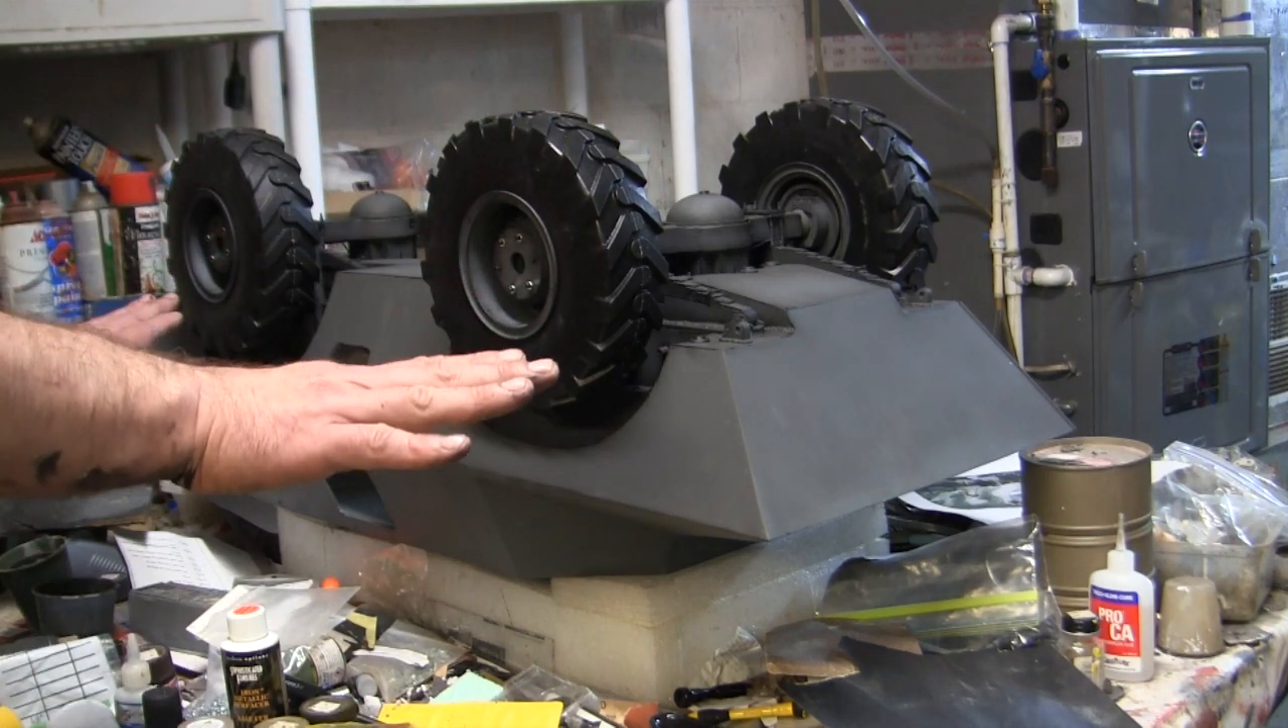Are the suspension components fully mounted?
Yes.